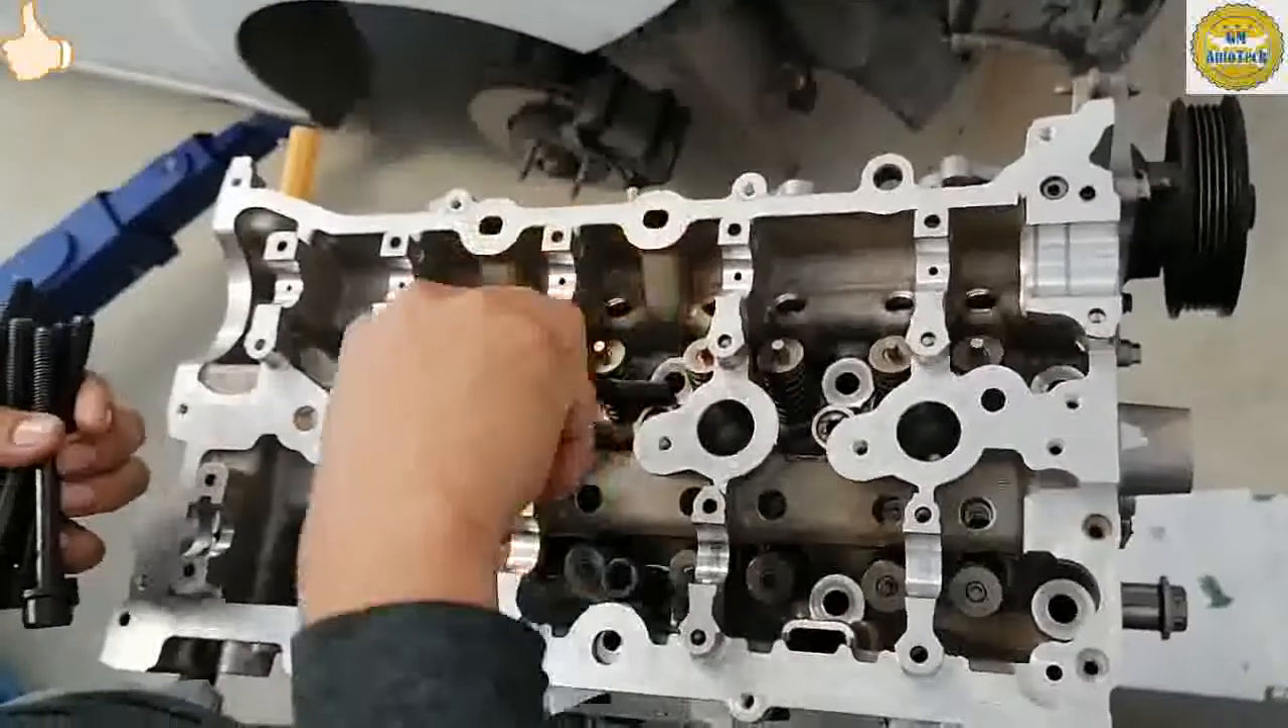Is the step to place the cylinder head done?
Yes.